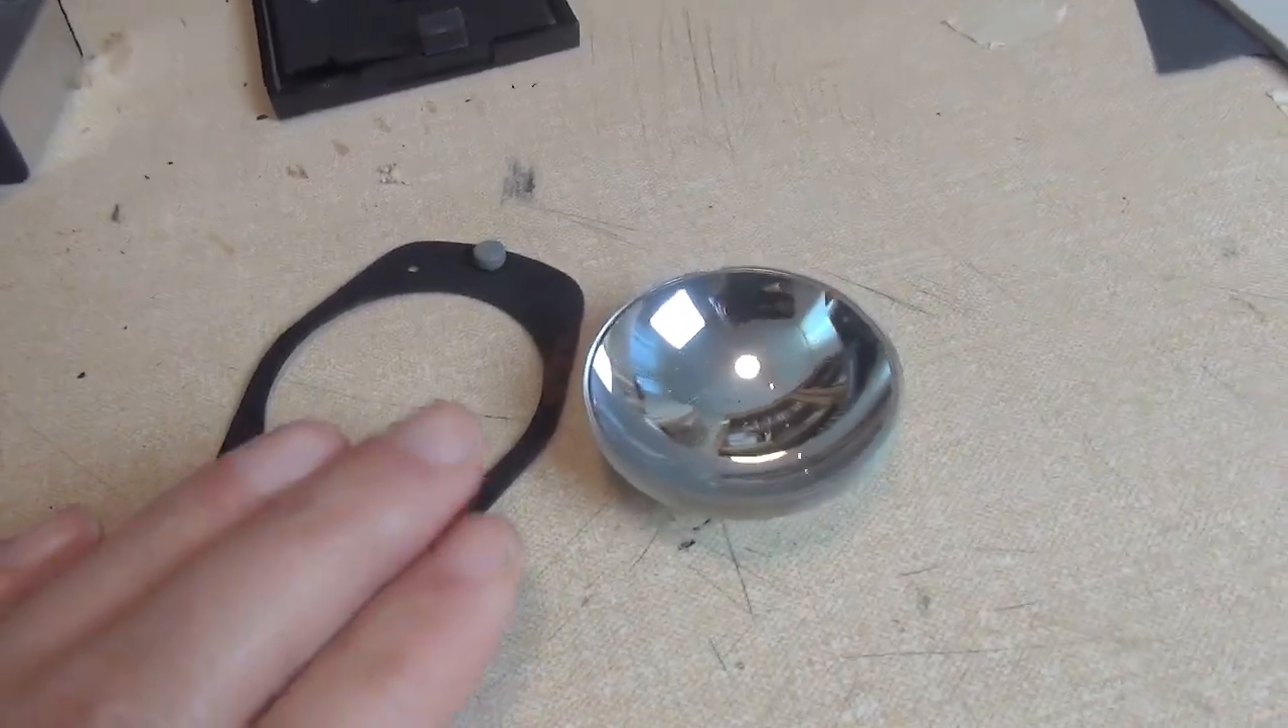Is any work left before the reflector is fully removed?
No.